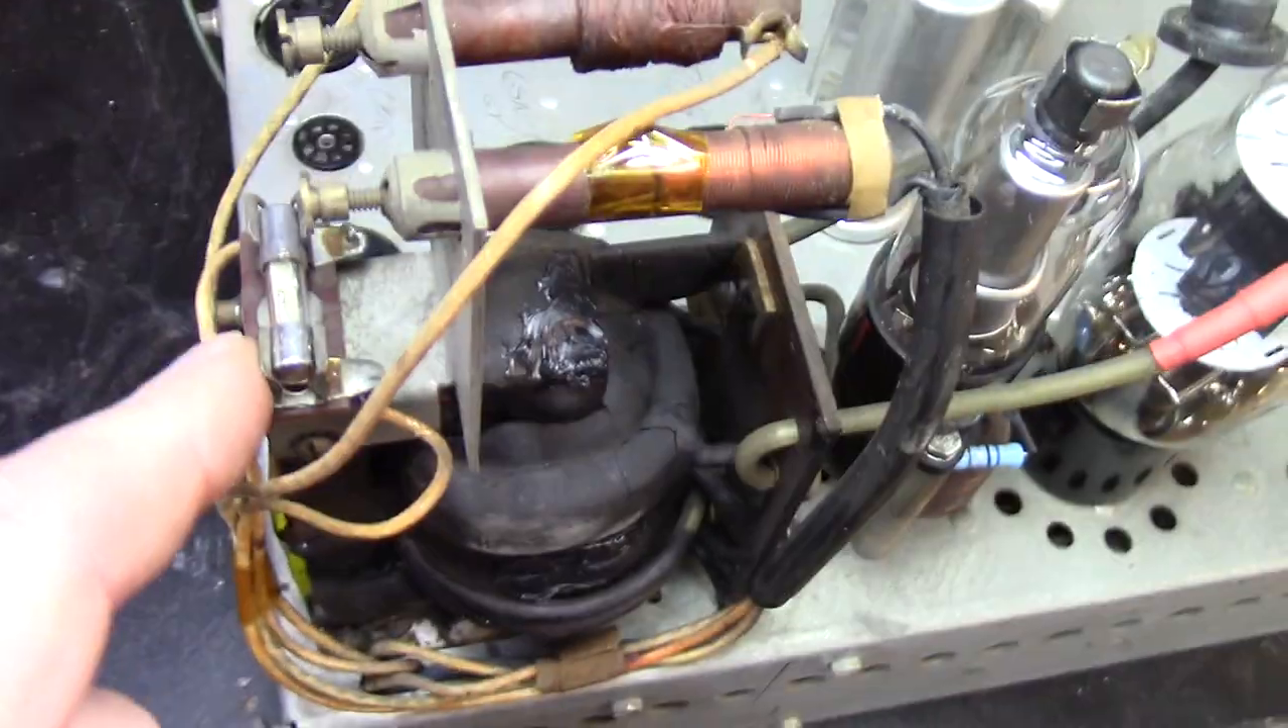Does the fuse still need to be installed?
No.